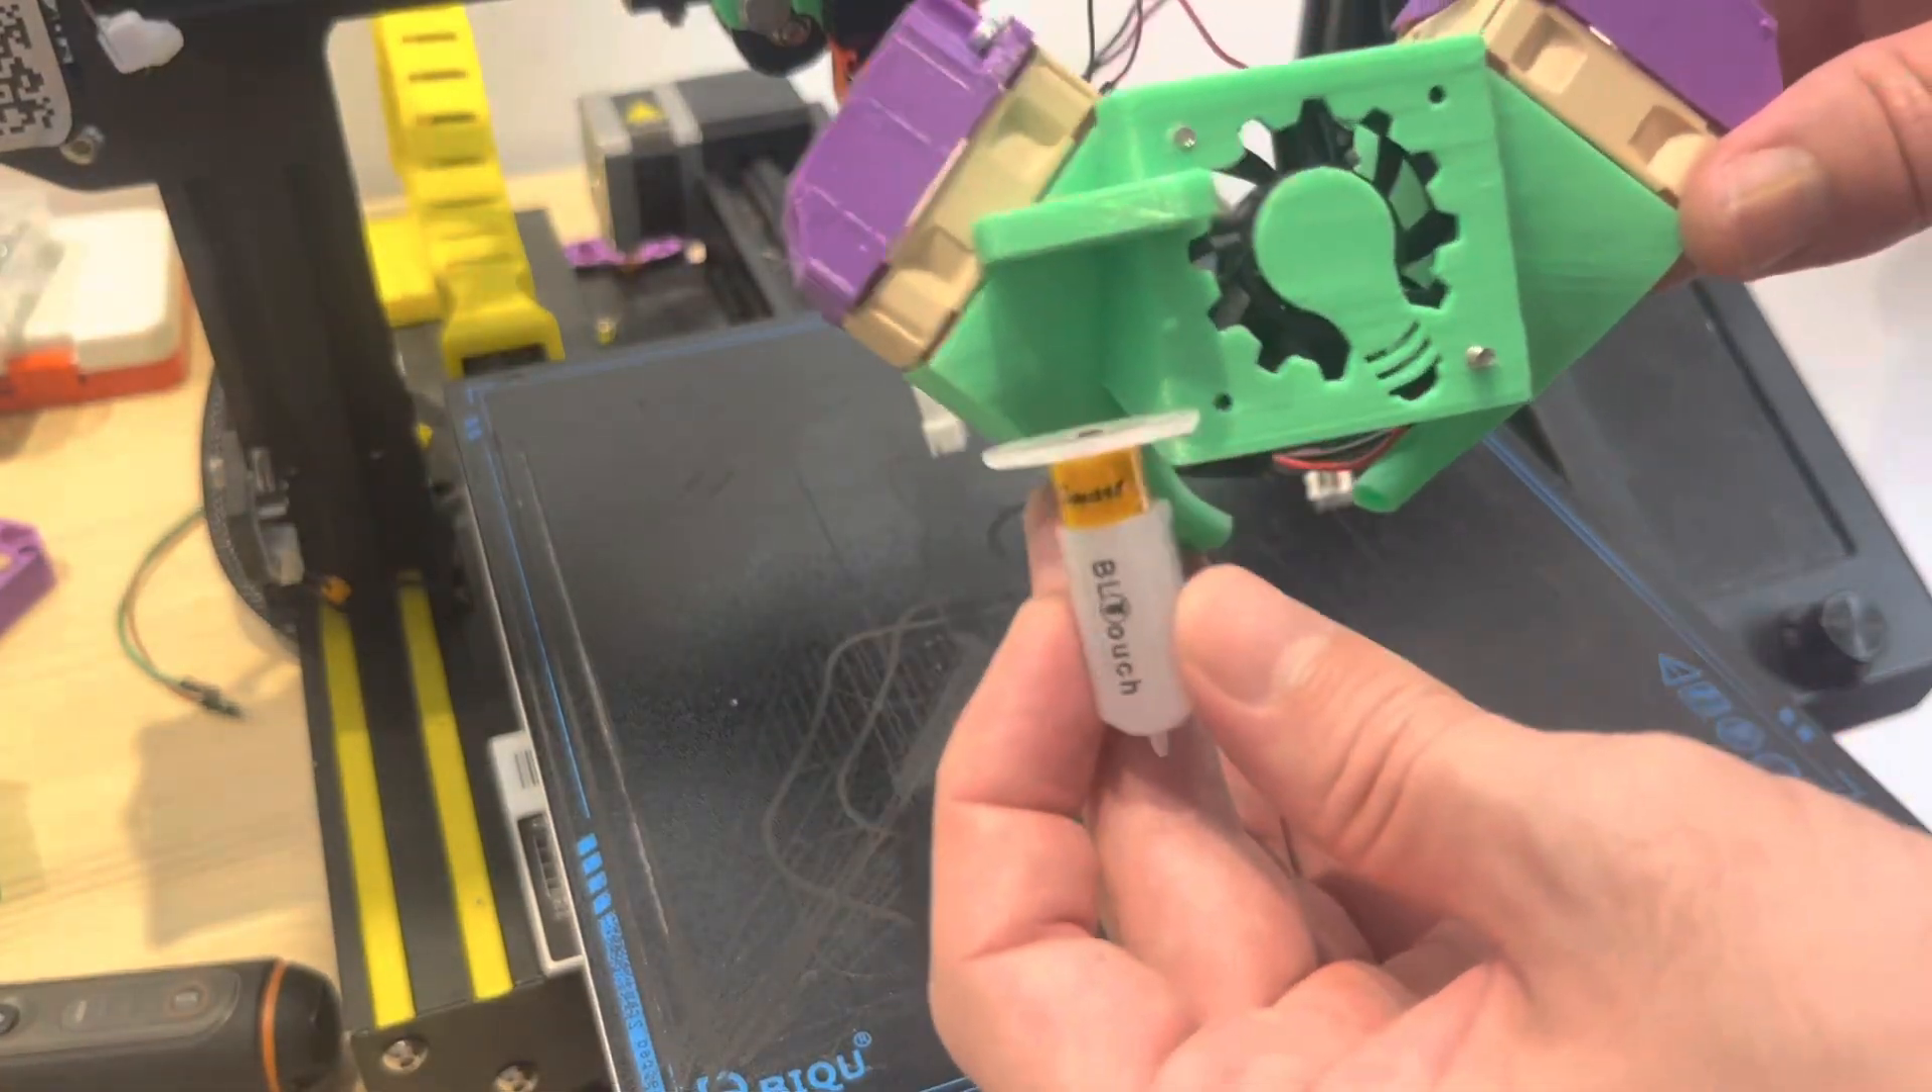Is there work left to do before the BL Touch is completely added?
Yes.